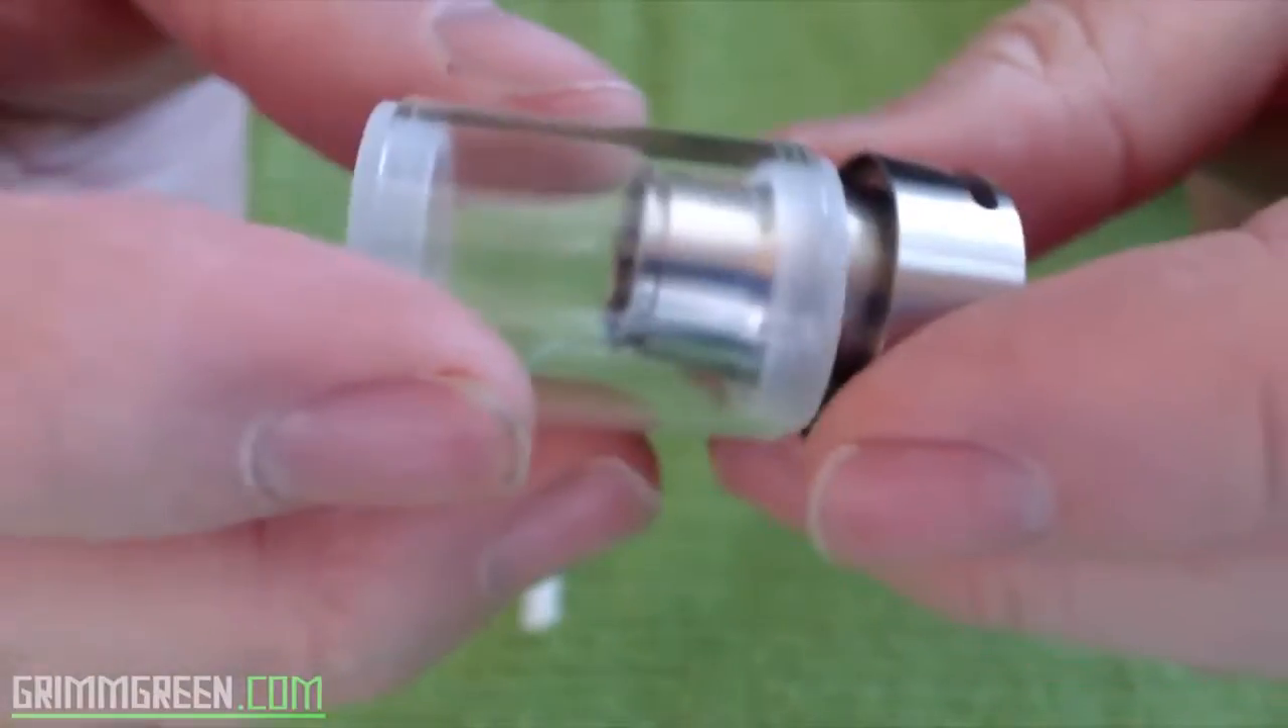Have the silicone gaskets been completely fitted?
Yes.